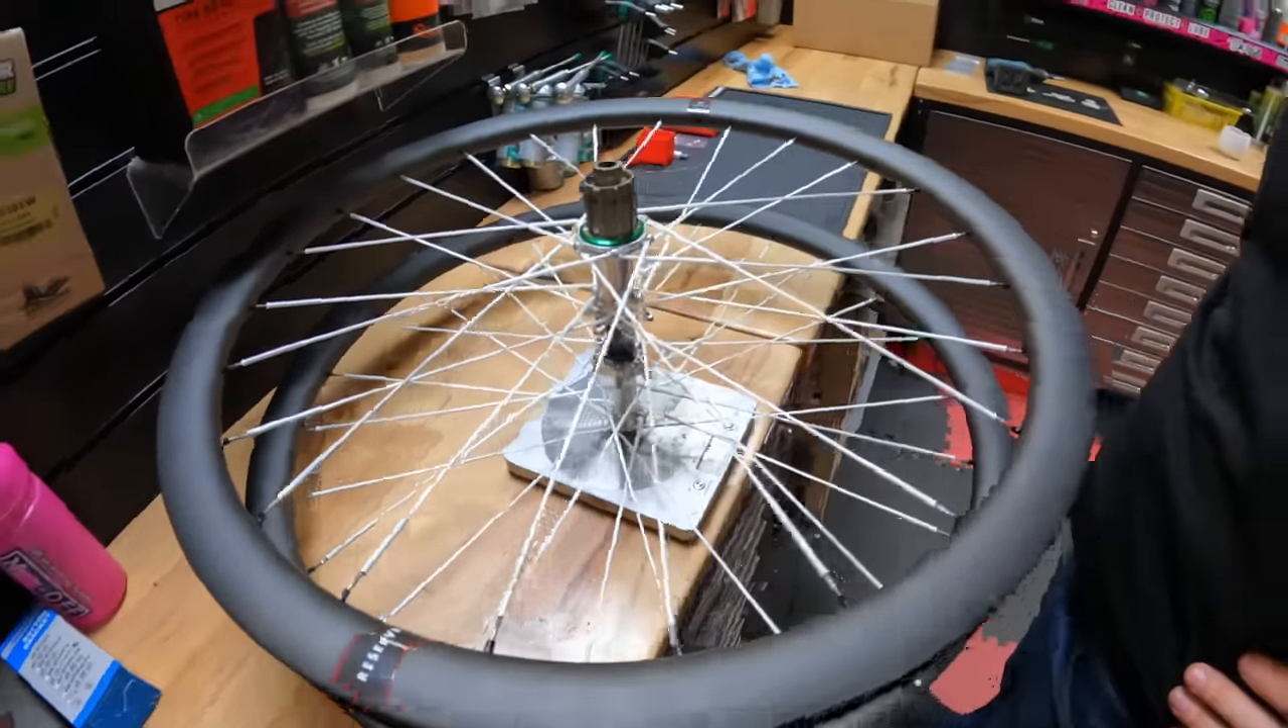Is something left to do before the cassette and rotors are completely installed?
Yes.